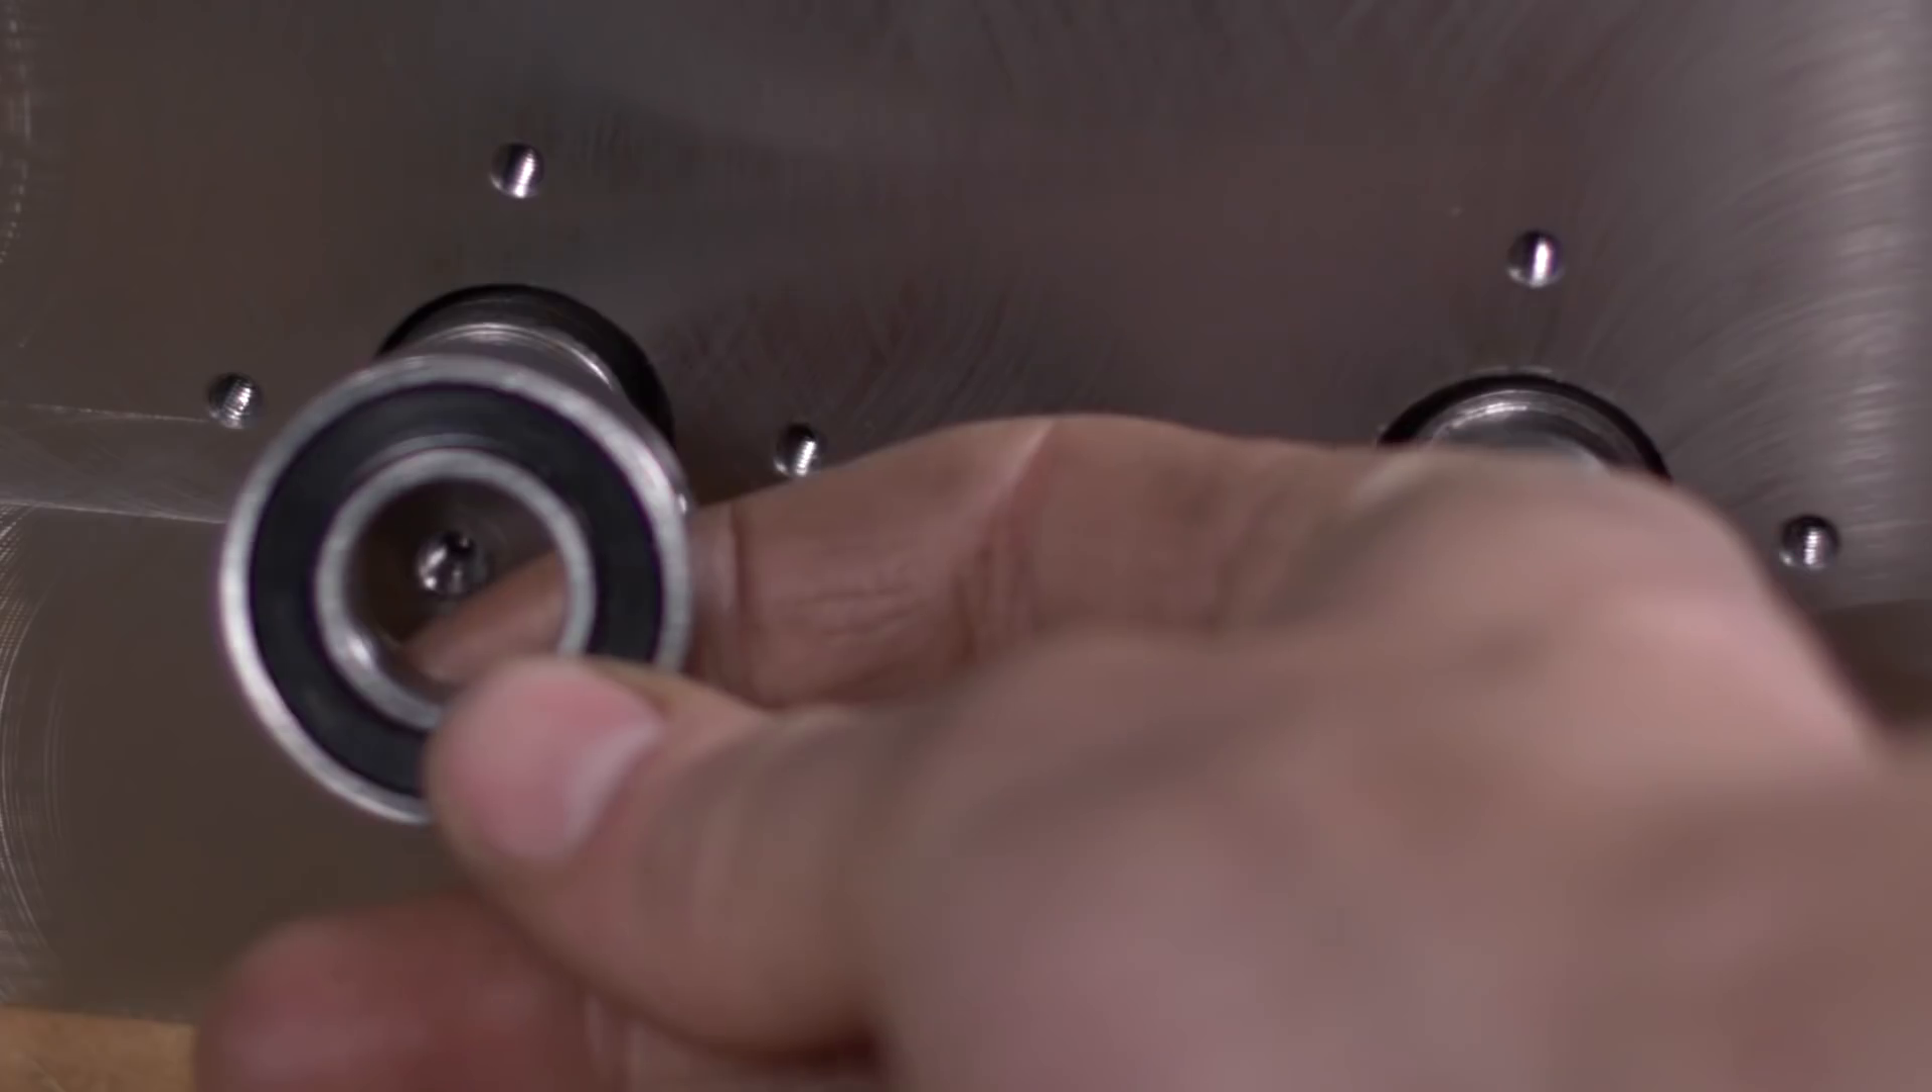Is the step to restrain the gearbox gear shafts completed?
No.